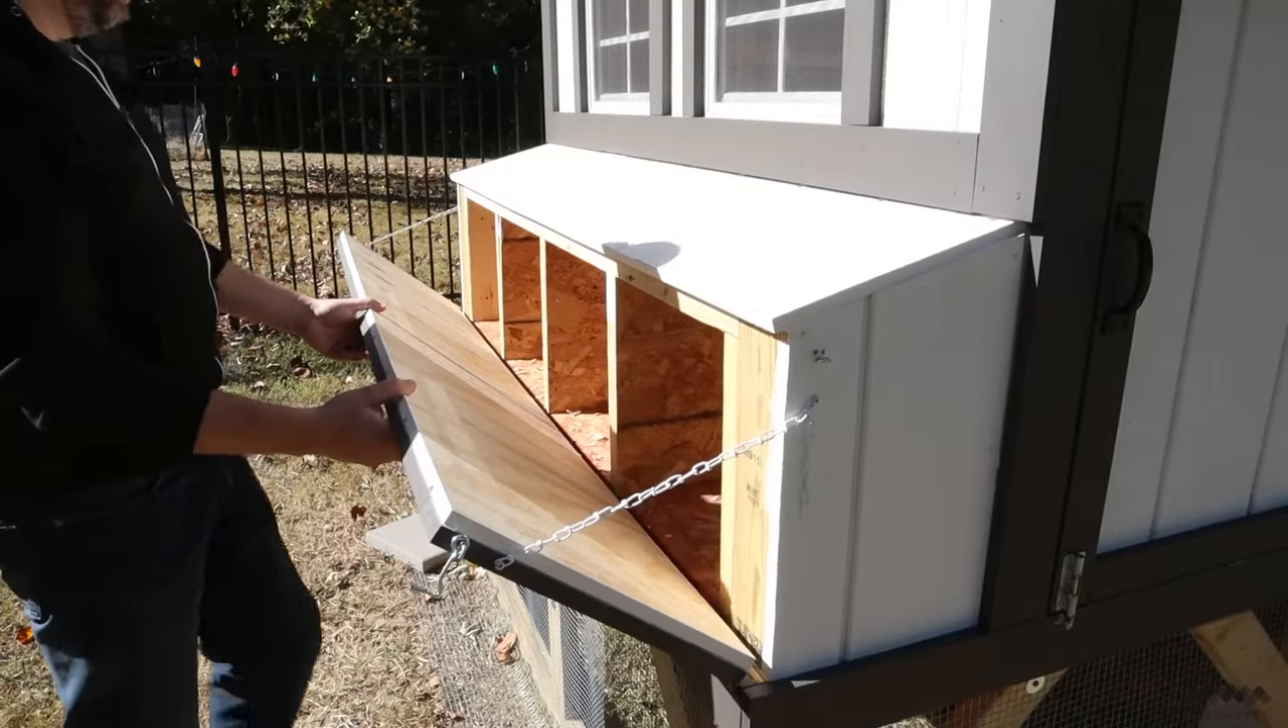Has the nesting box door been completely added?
Yes.